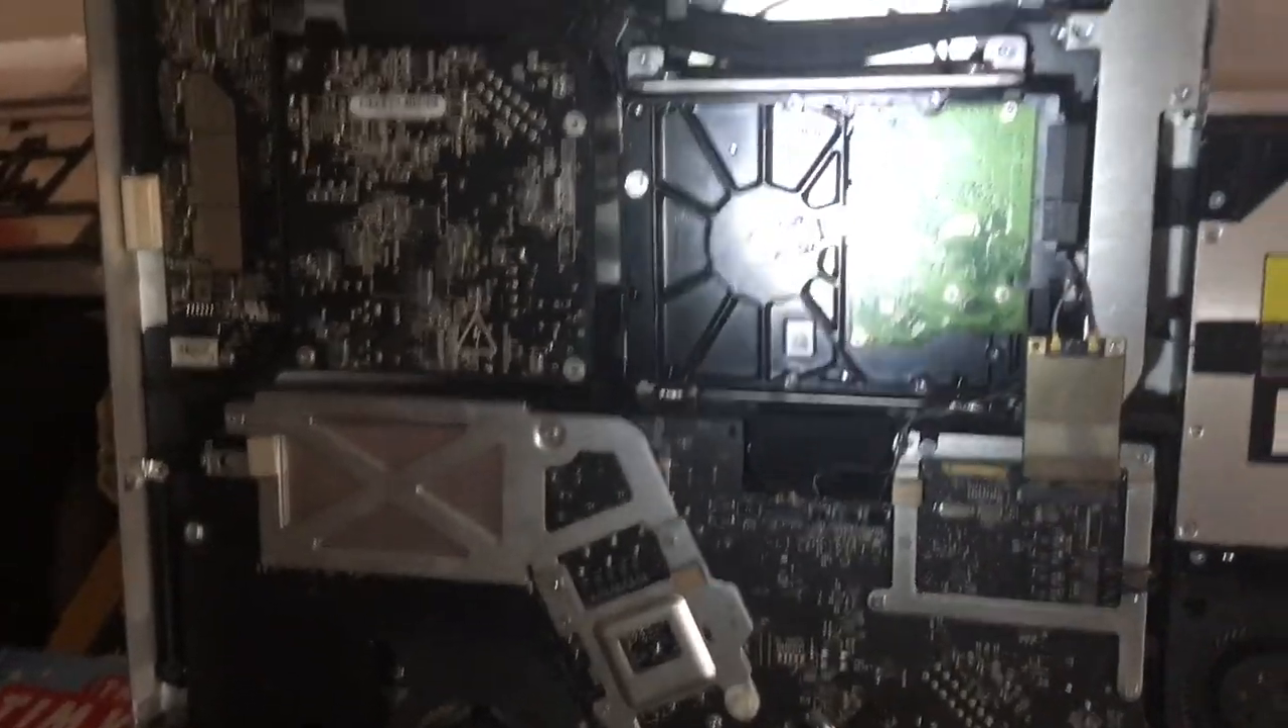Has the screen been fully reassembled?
No.